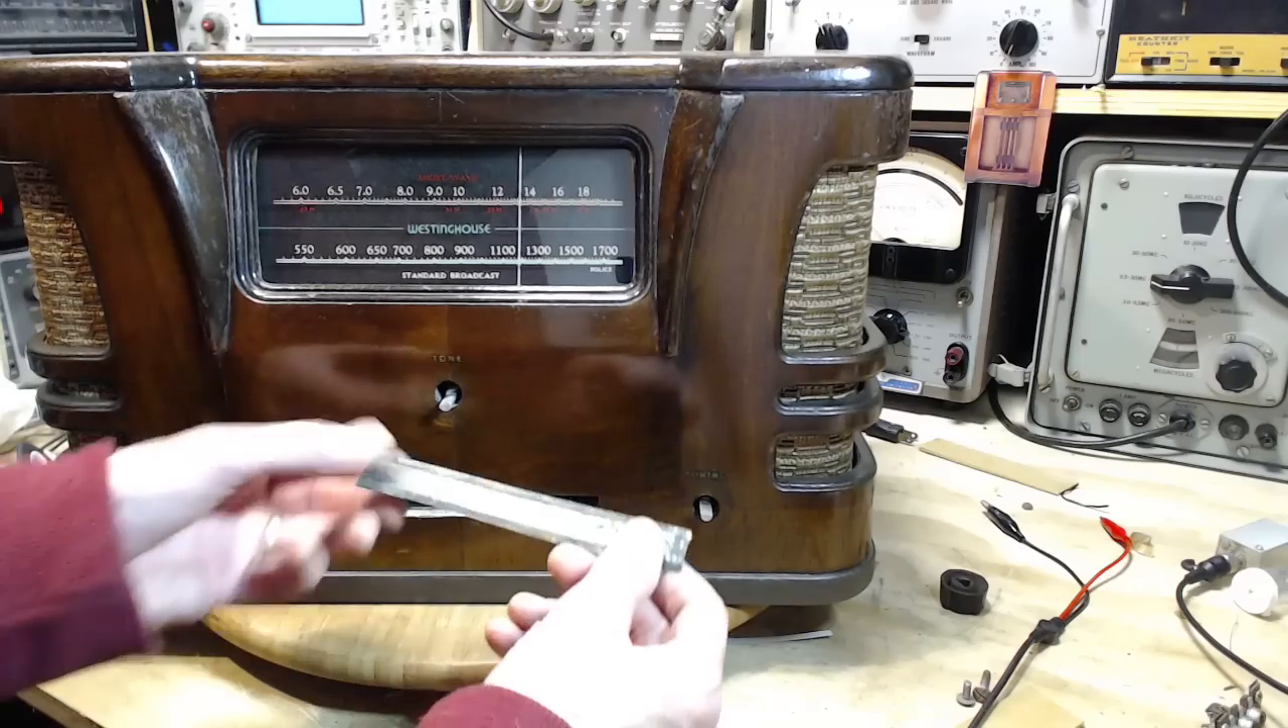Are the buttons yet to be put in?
Yes.